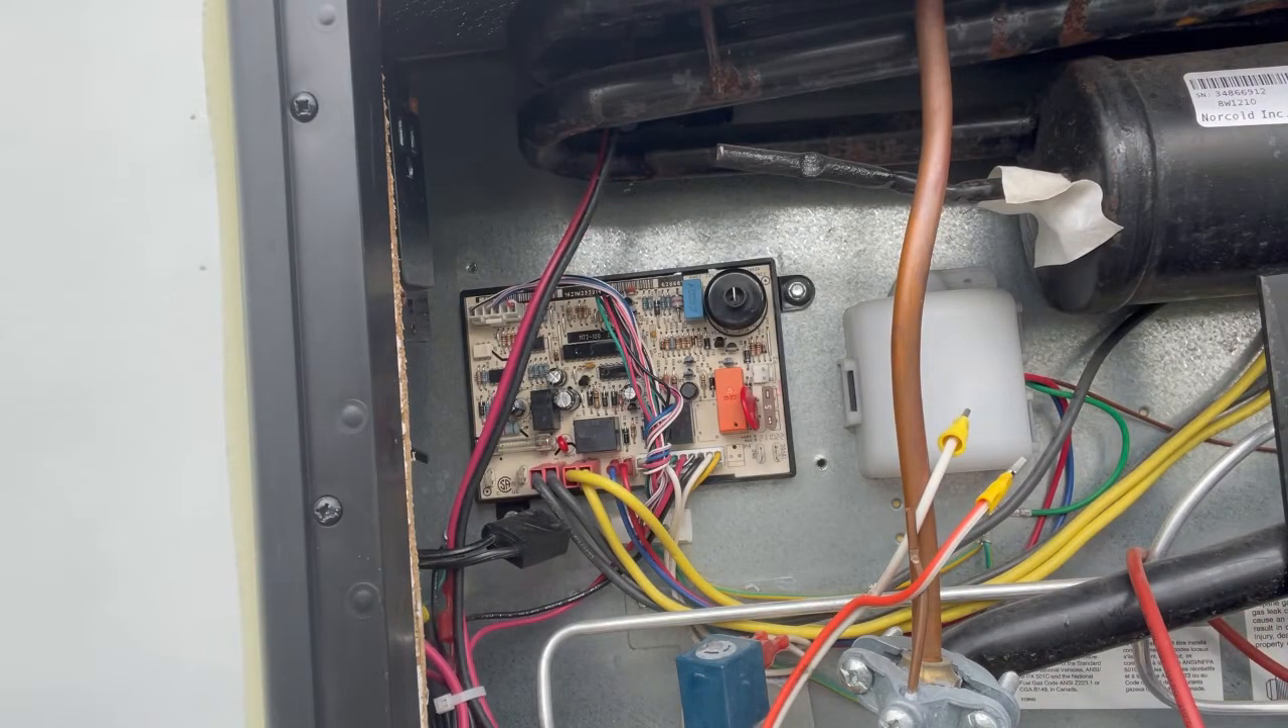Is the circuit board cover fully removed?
Yes.